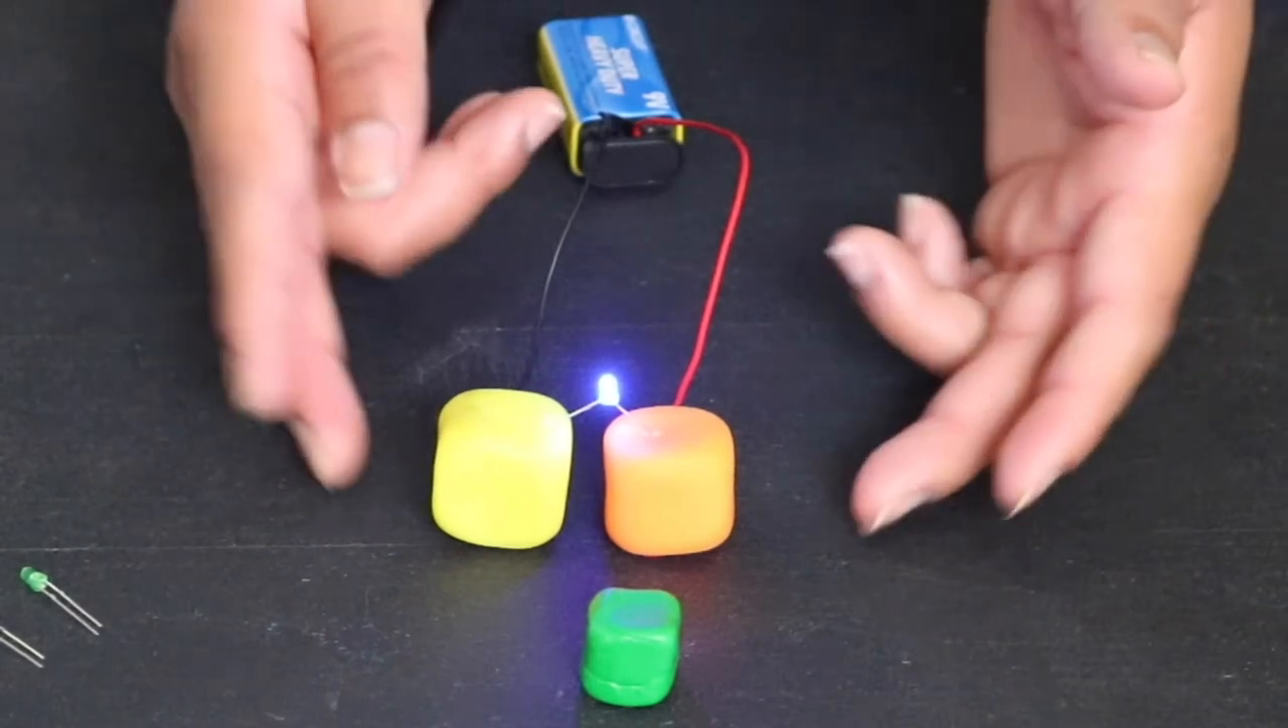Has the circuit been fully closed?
Yes.